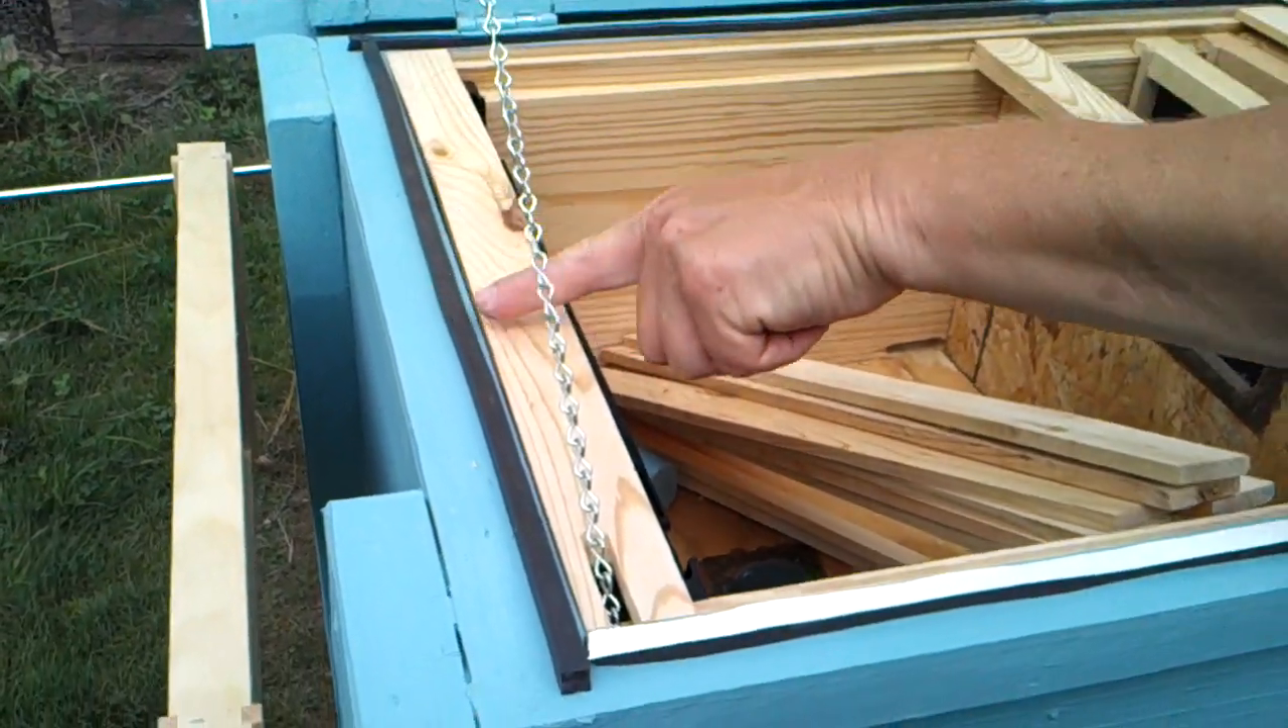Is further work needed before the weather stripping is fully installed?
No.